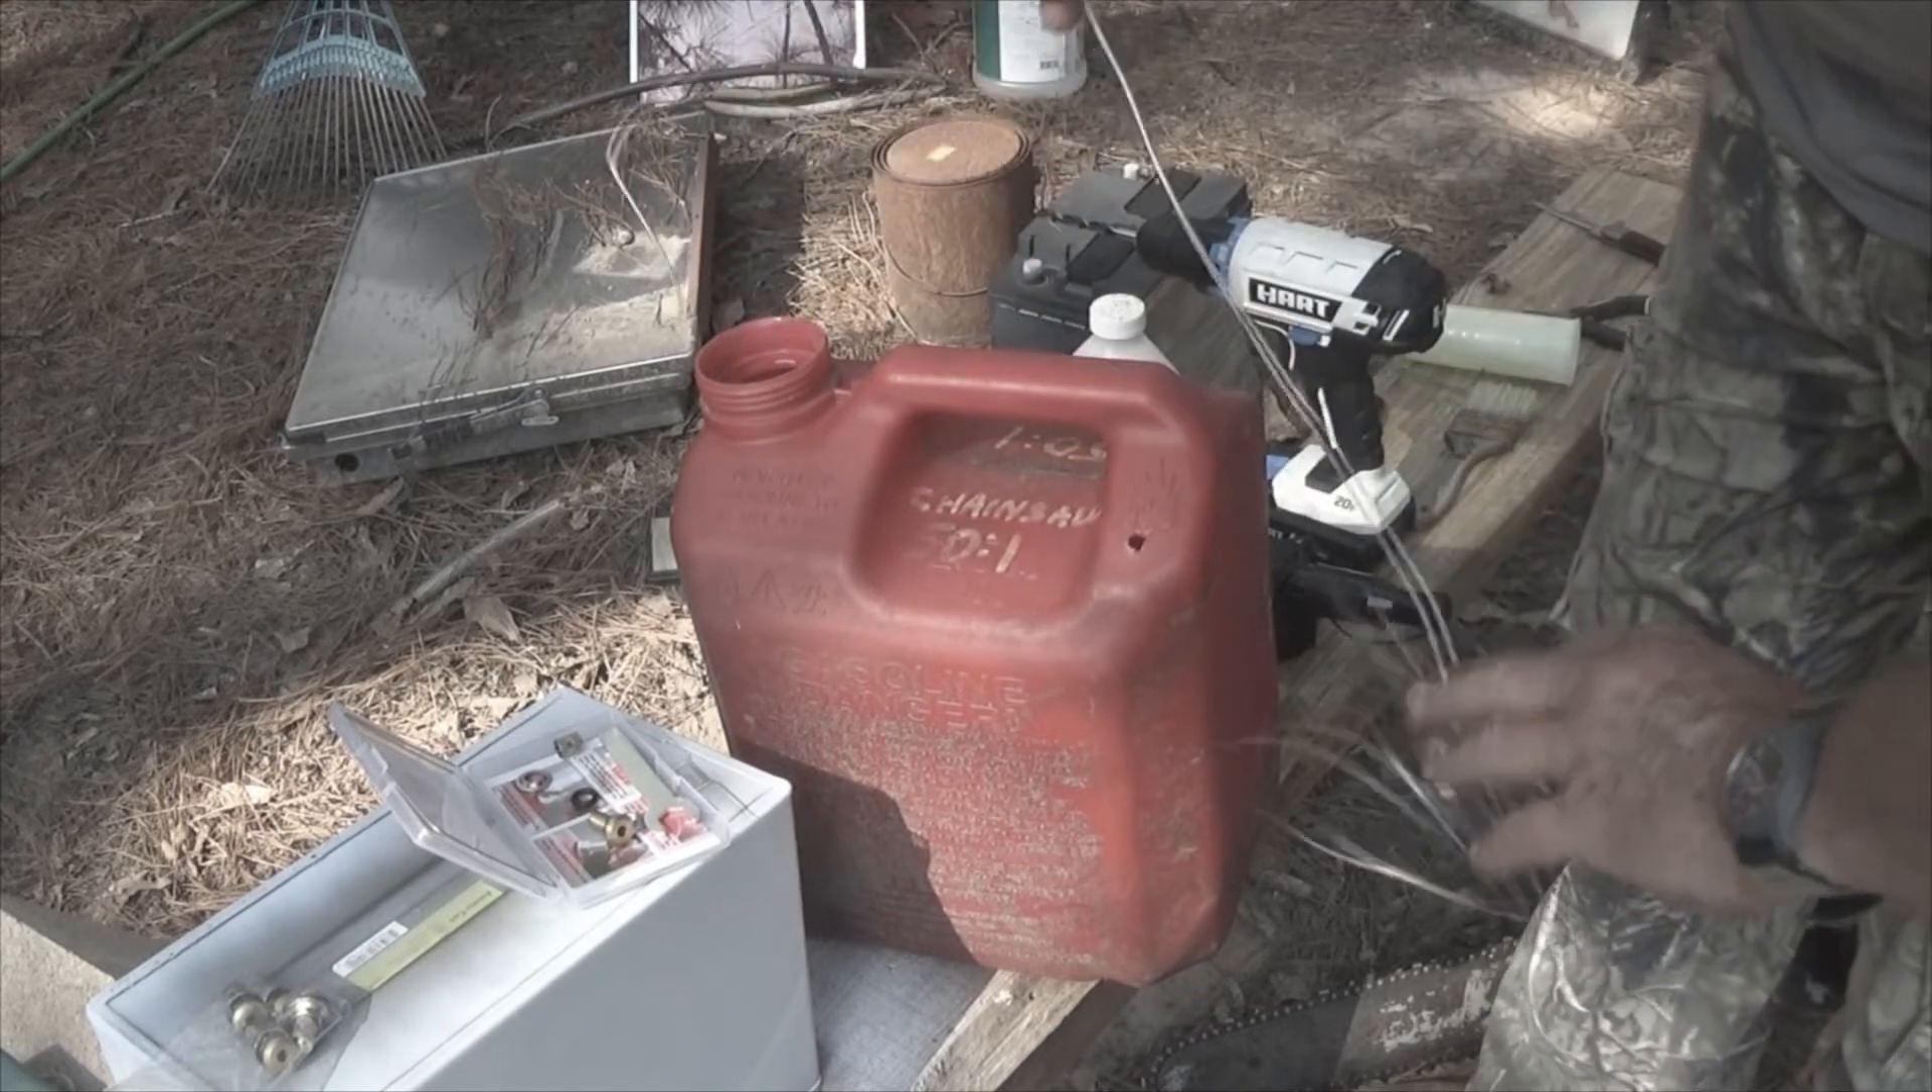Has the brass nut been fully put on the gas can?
No.